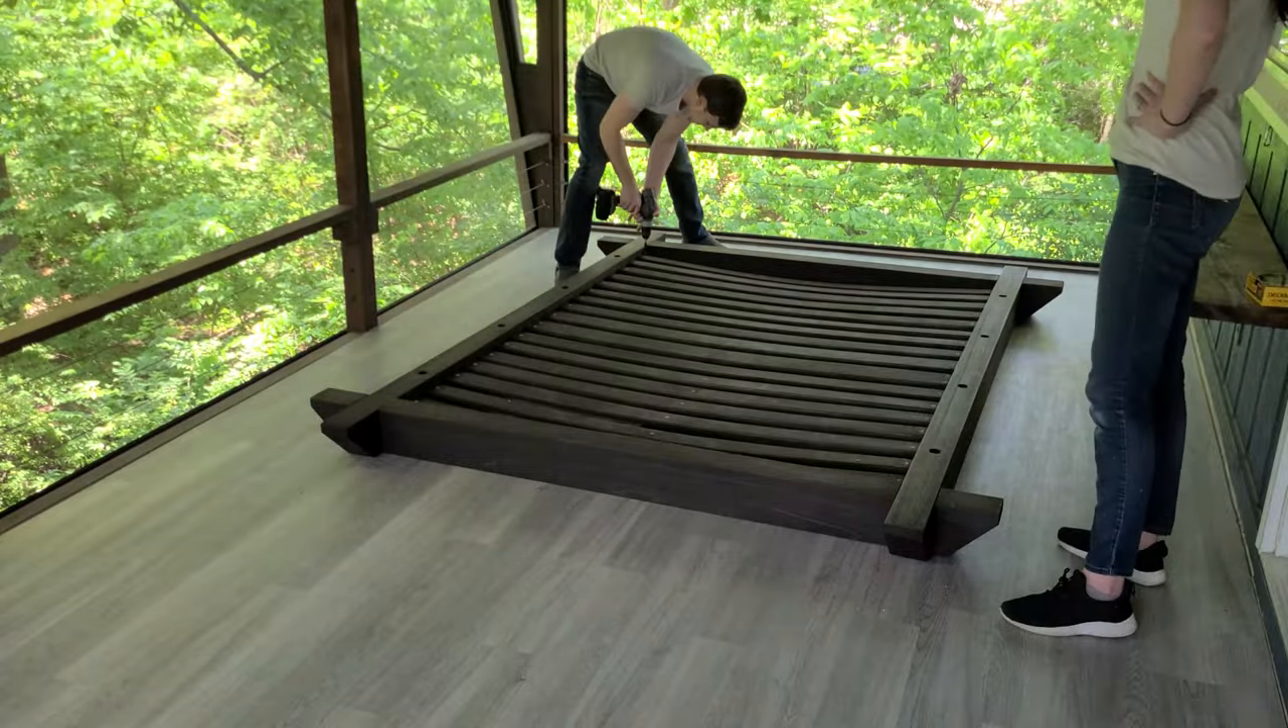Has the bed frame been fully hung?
No.